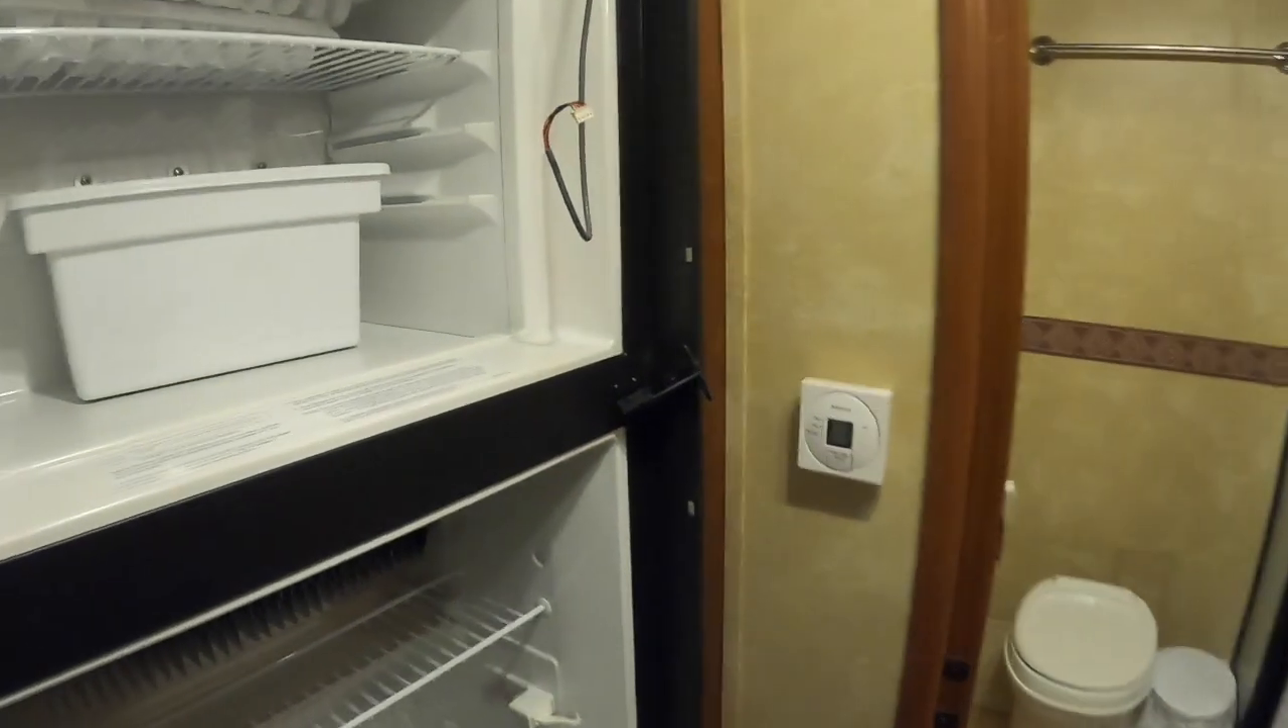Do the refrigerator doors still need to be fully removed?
No.